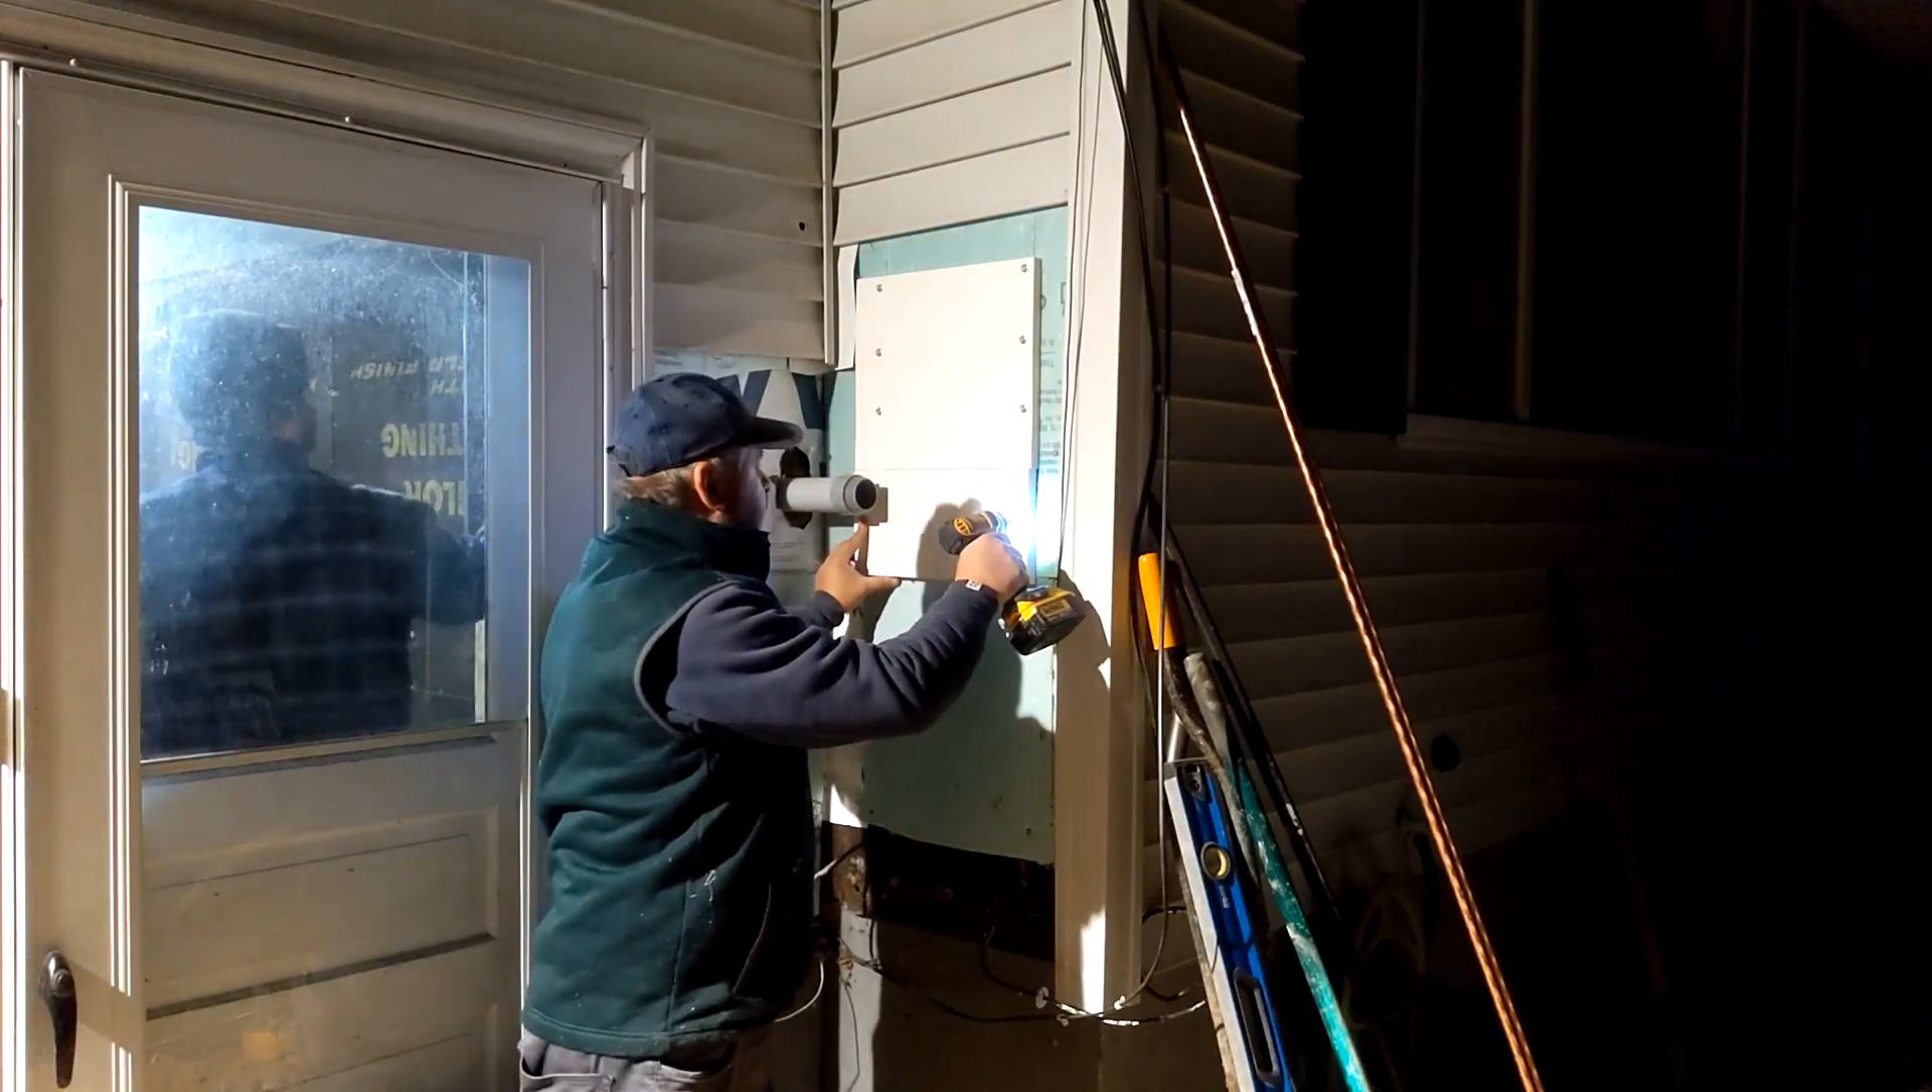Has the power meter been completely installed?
No.